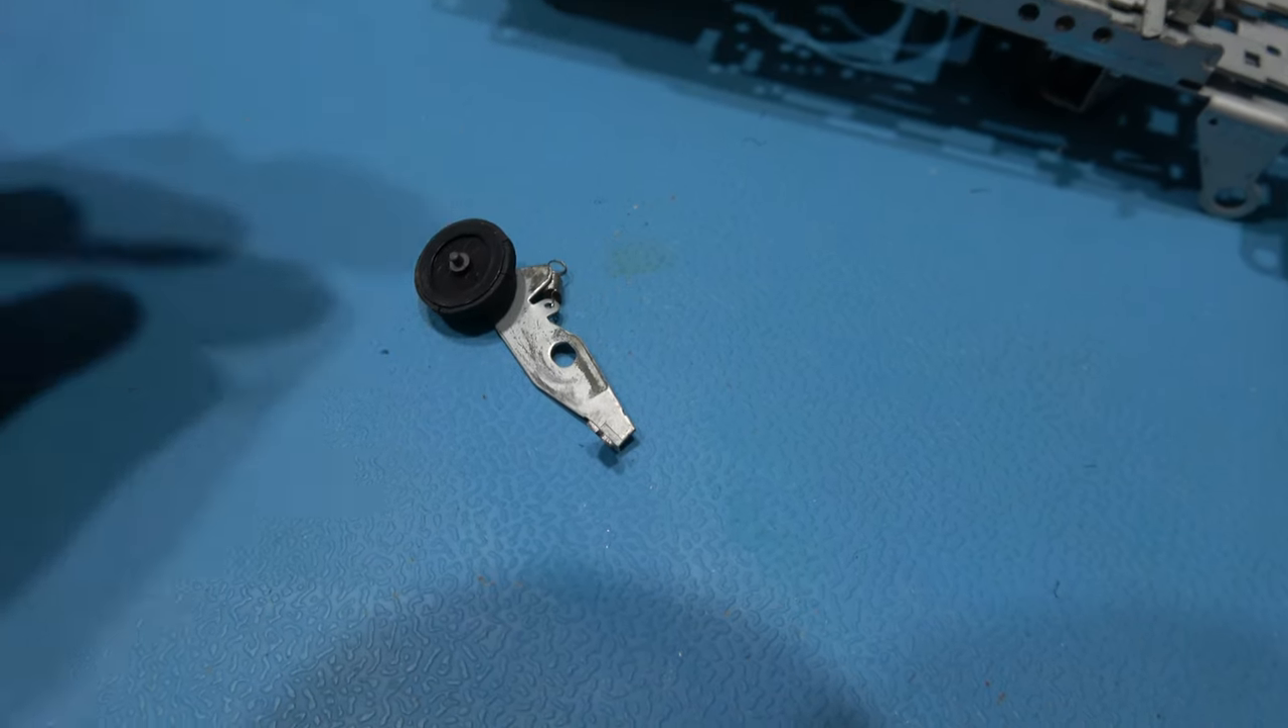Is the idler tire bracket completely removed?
Yes.